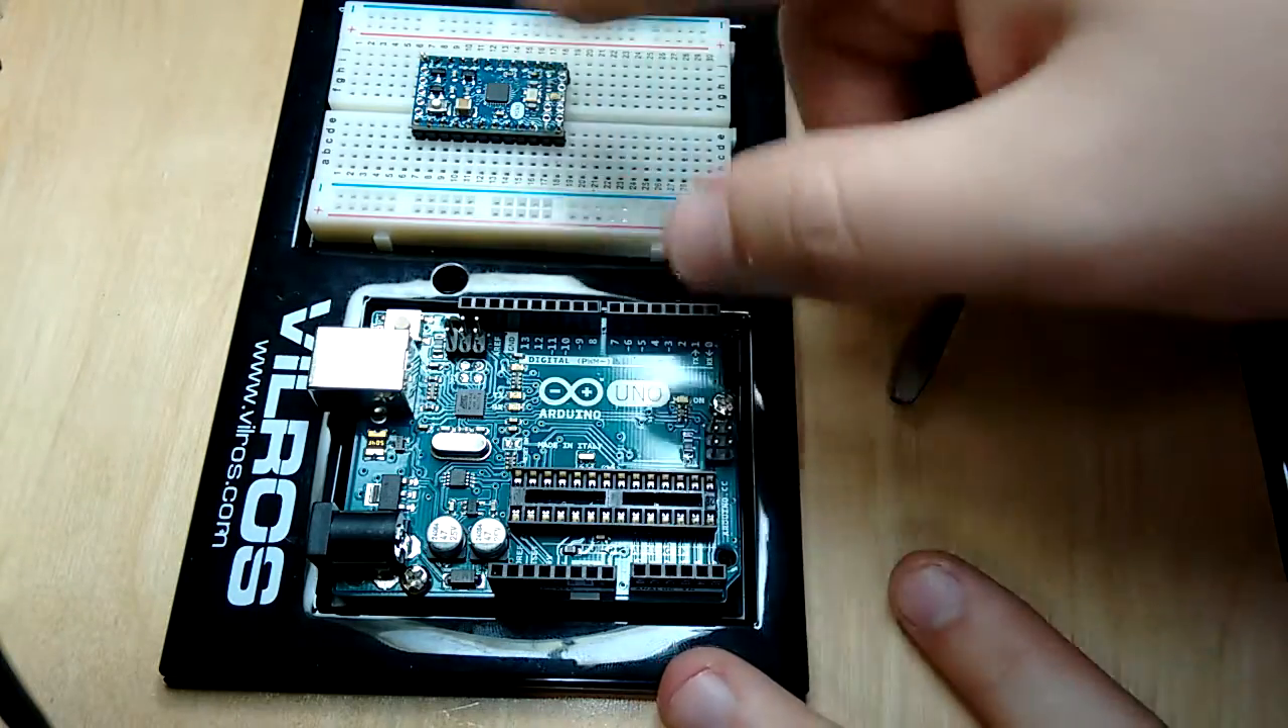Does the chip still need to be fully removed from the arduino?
No.